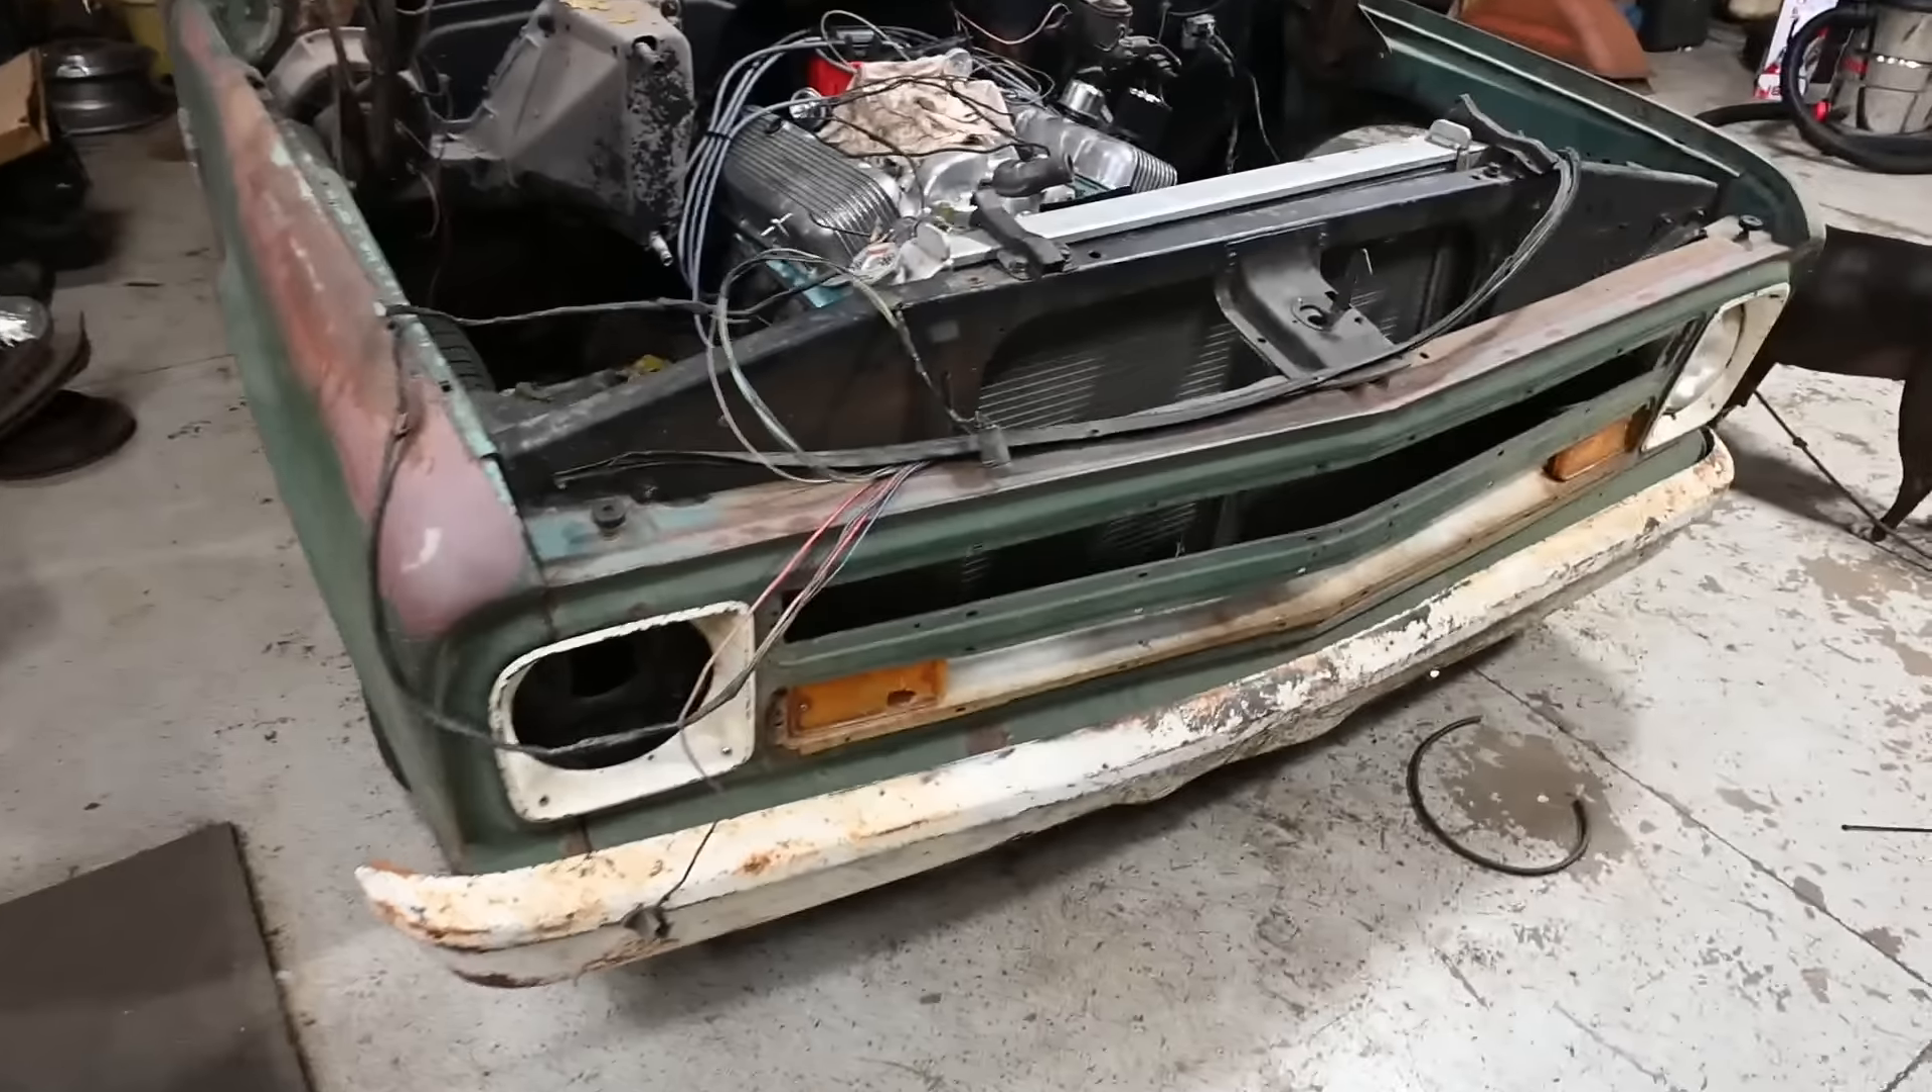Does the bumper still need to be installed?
No.